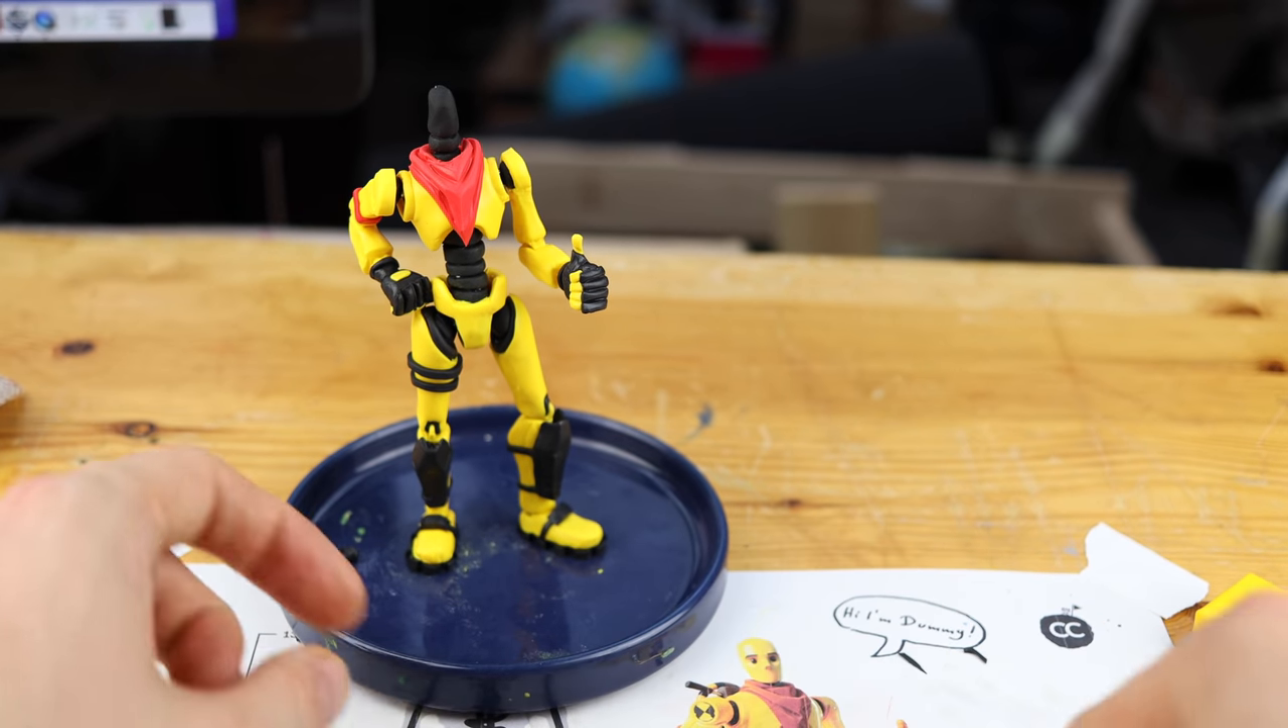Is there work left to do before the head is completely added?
Yes.